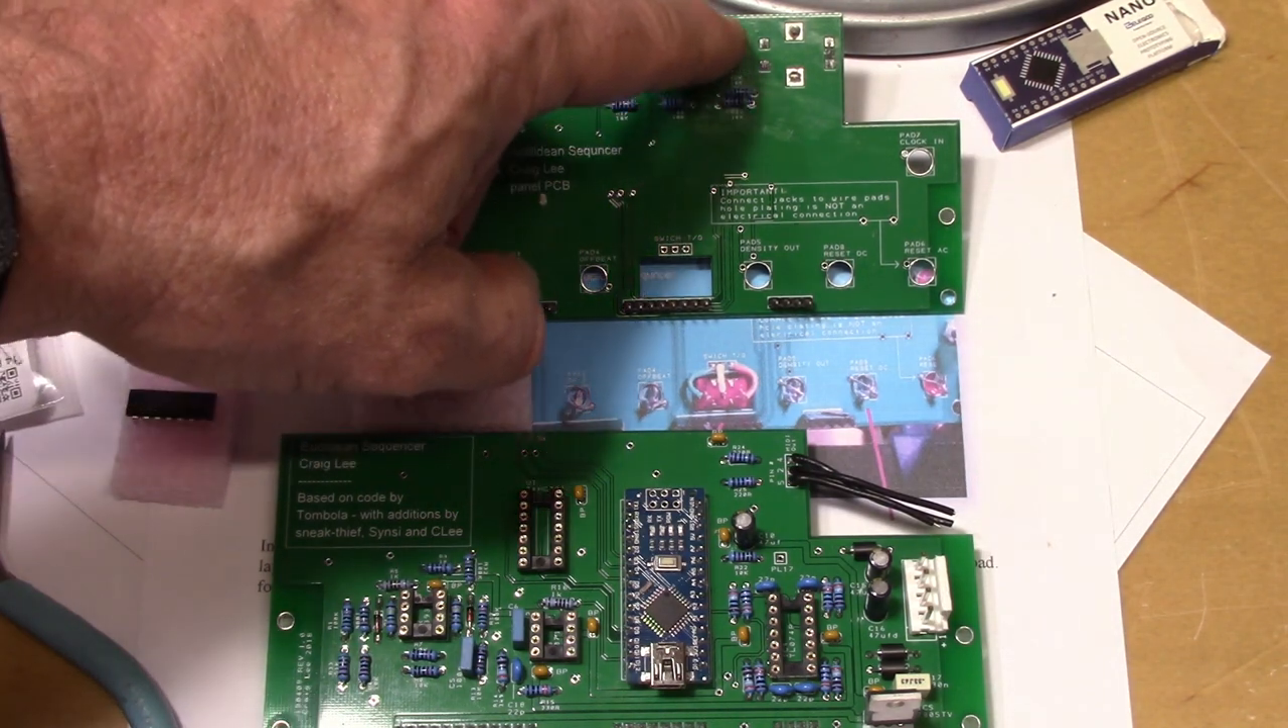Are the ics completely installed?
No.